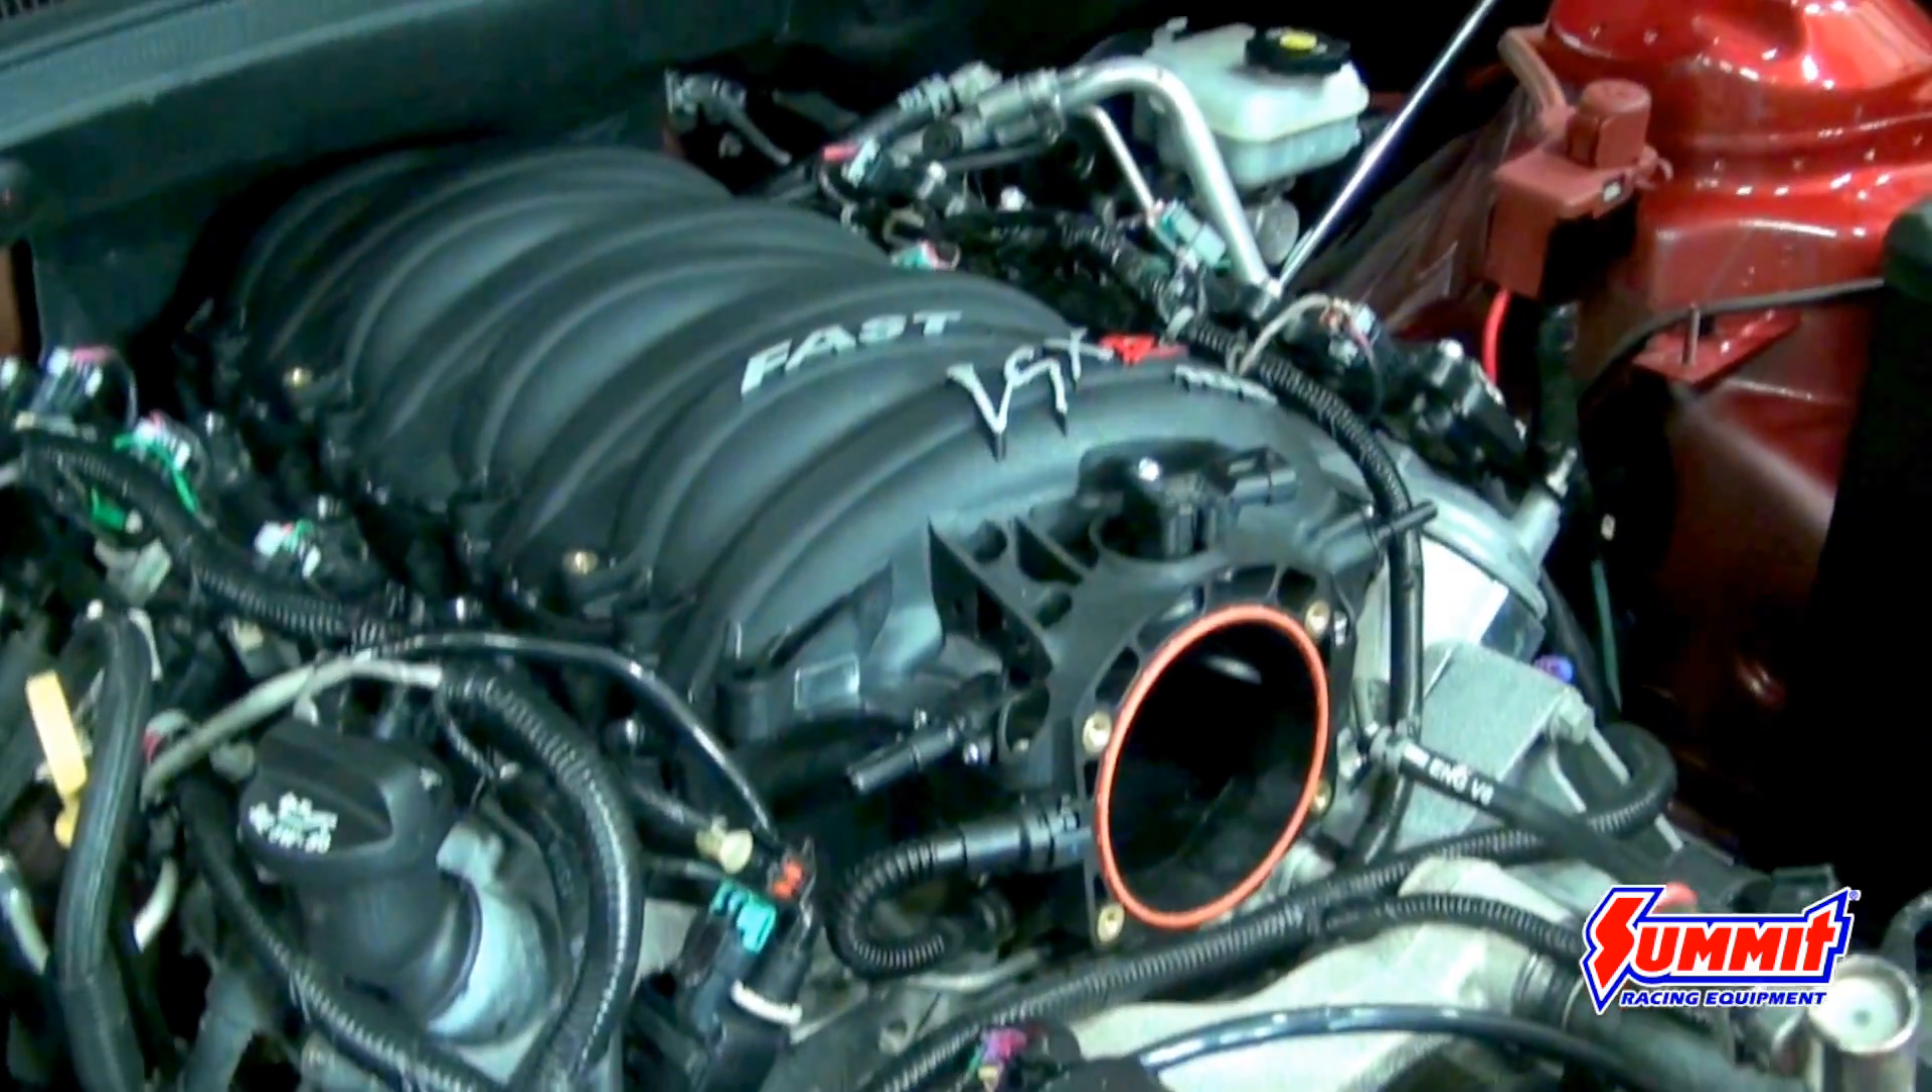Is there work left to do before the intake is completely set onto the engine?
No.